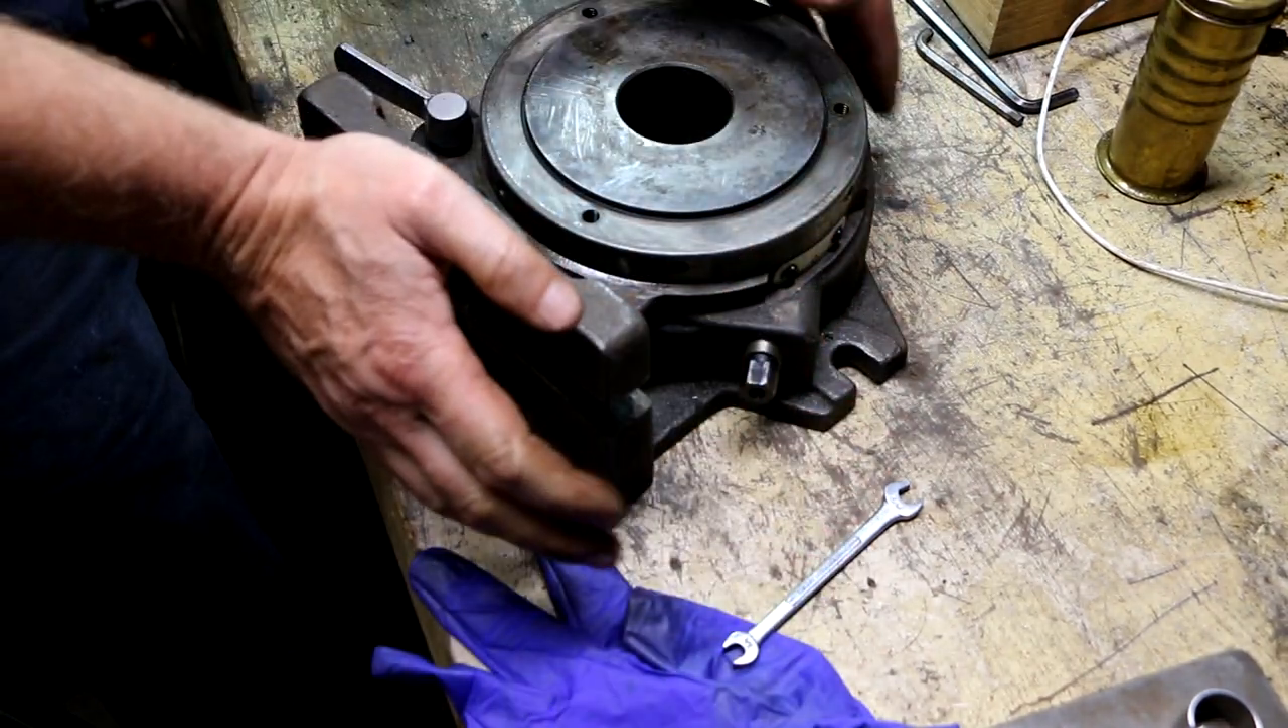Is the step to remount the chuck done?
No.